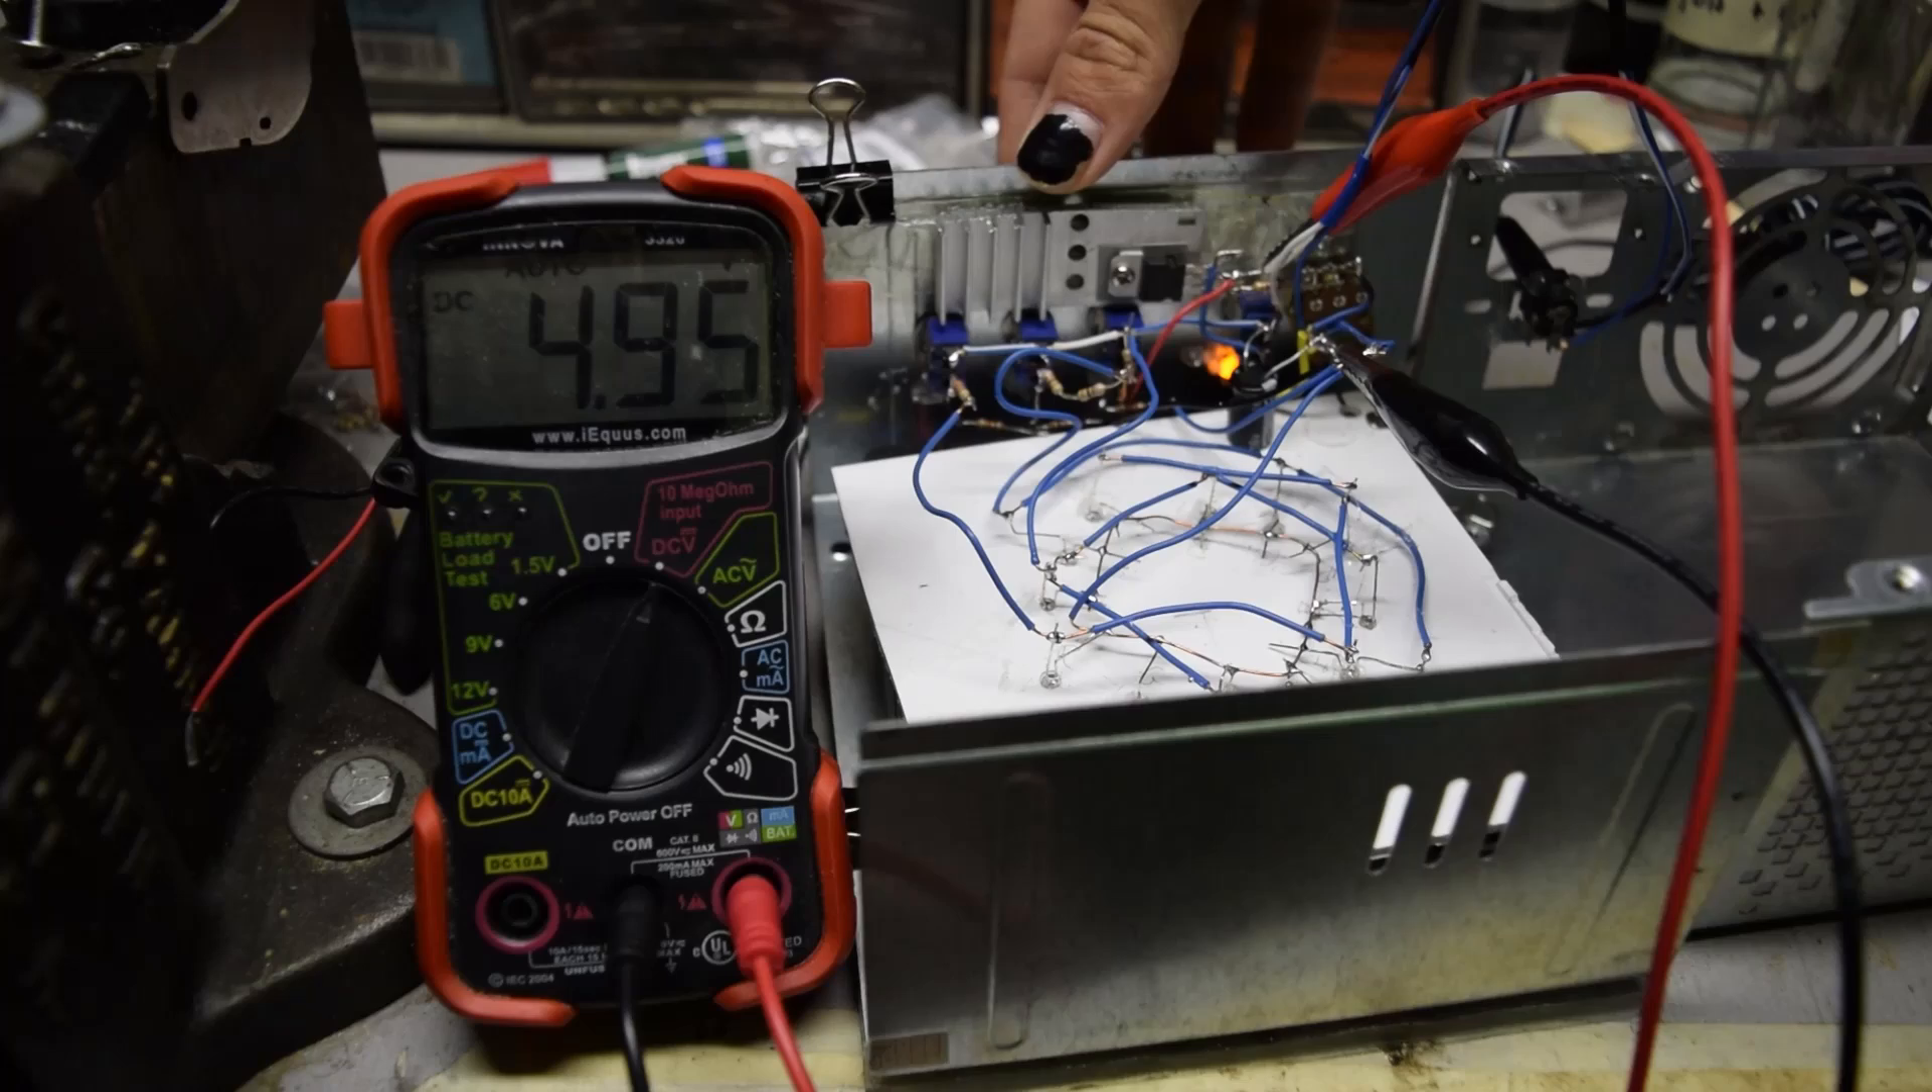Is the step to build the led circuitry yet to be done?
No.